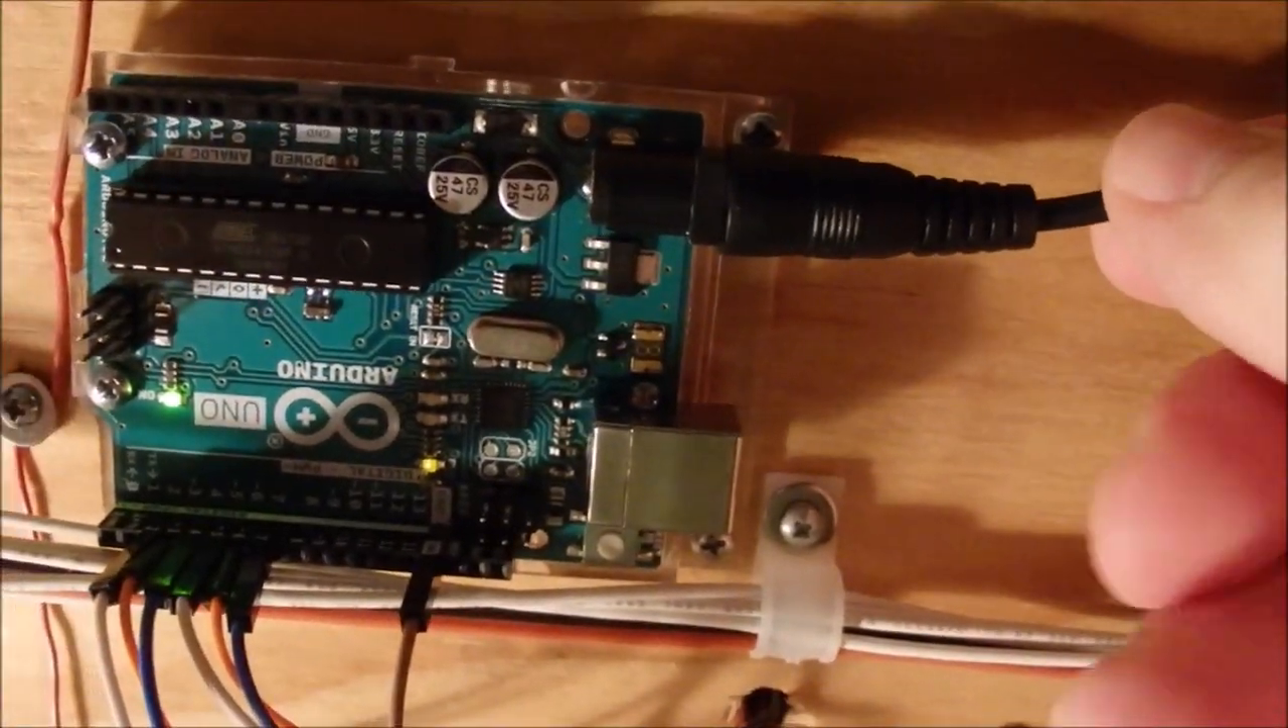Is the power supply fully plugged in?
Yes.